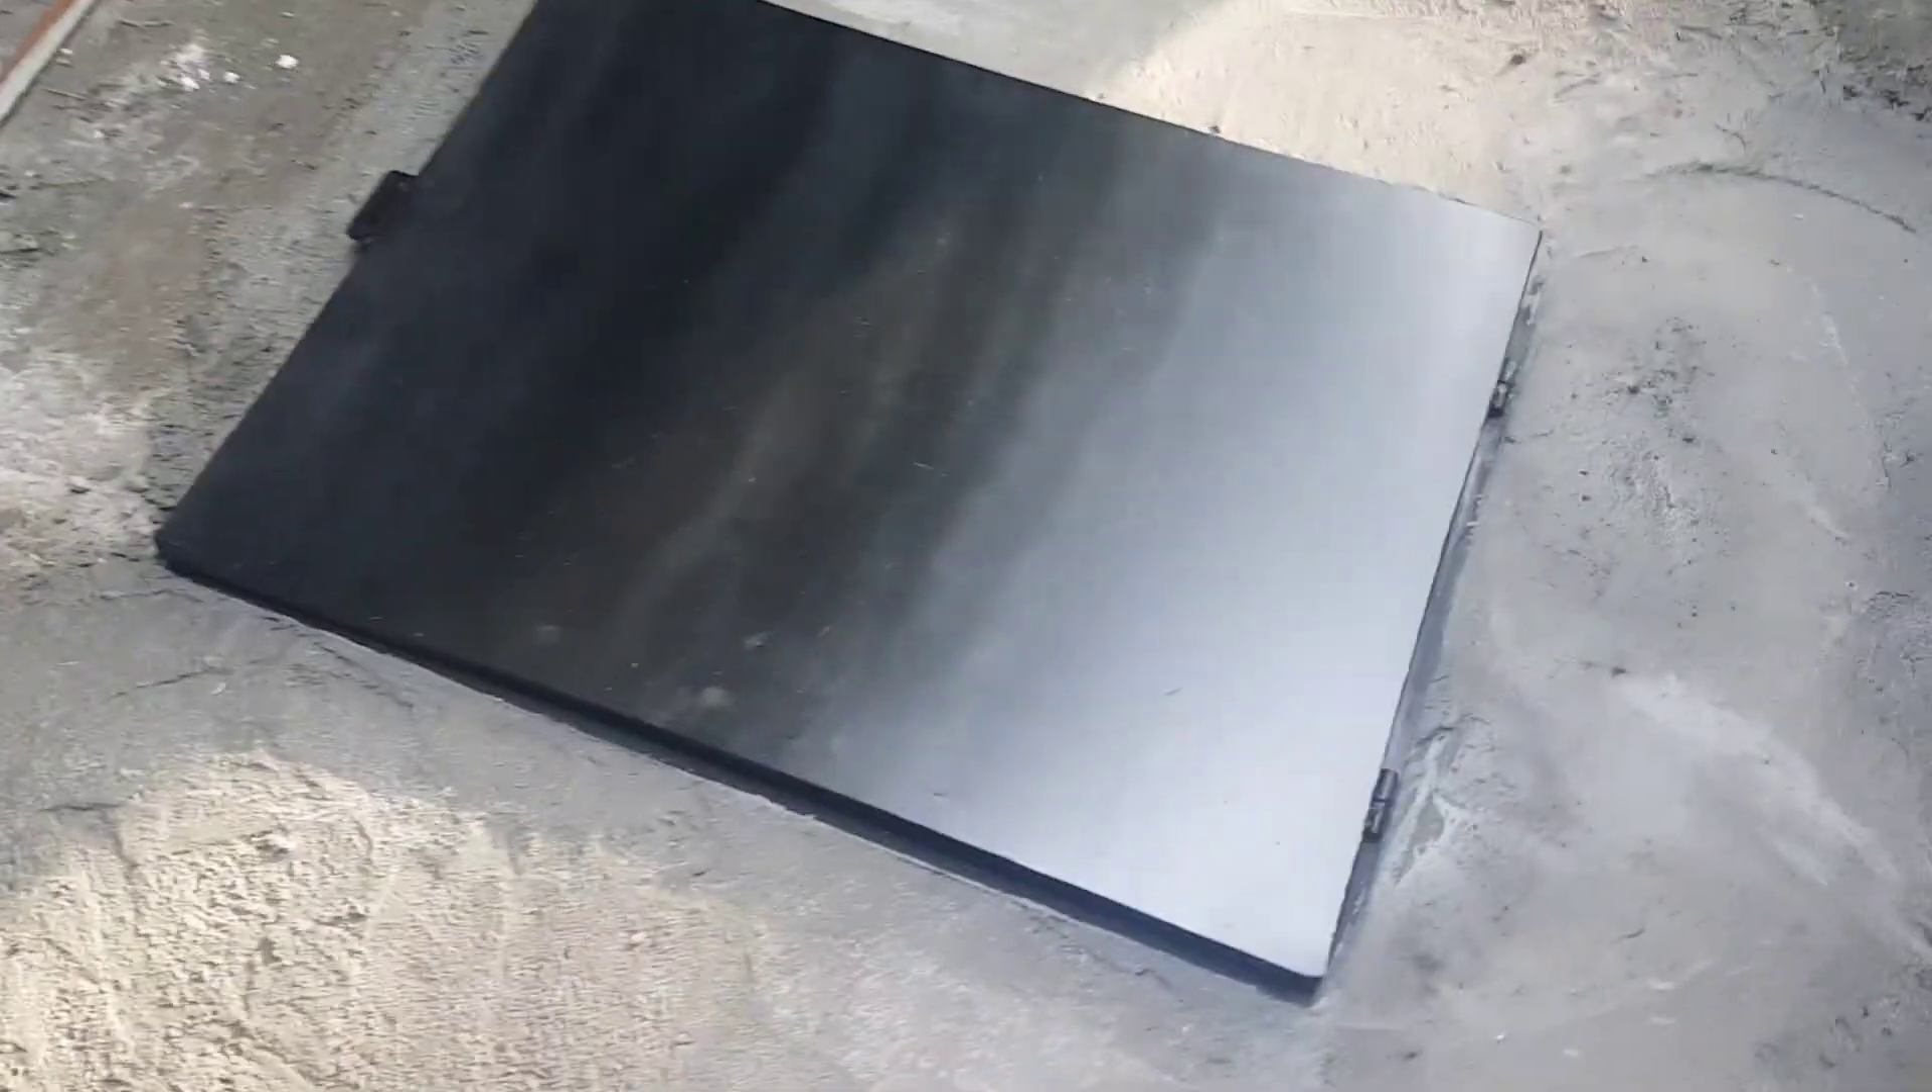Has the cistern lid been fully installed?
Yes.